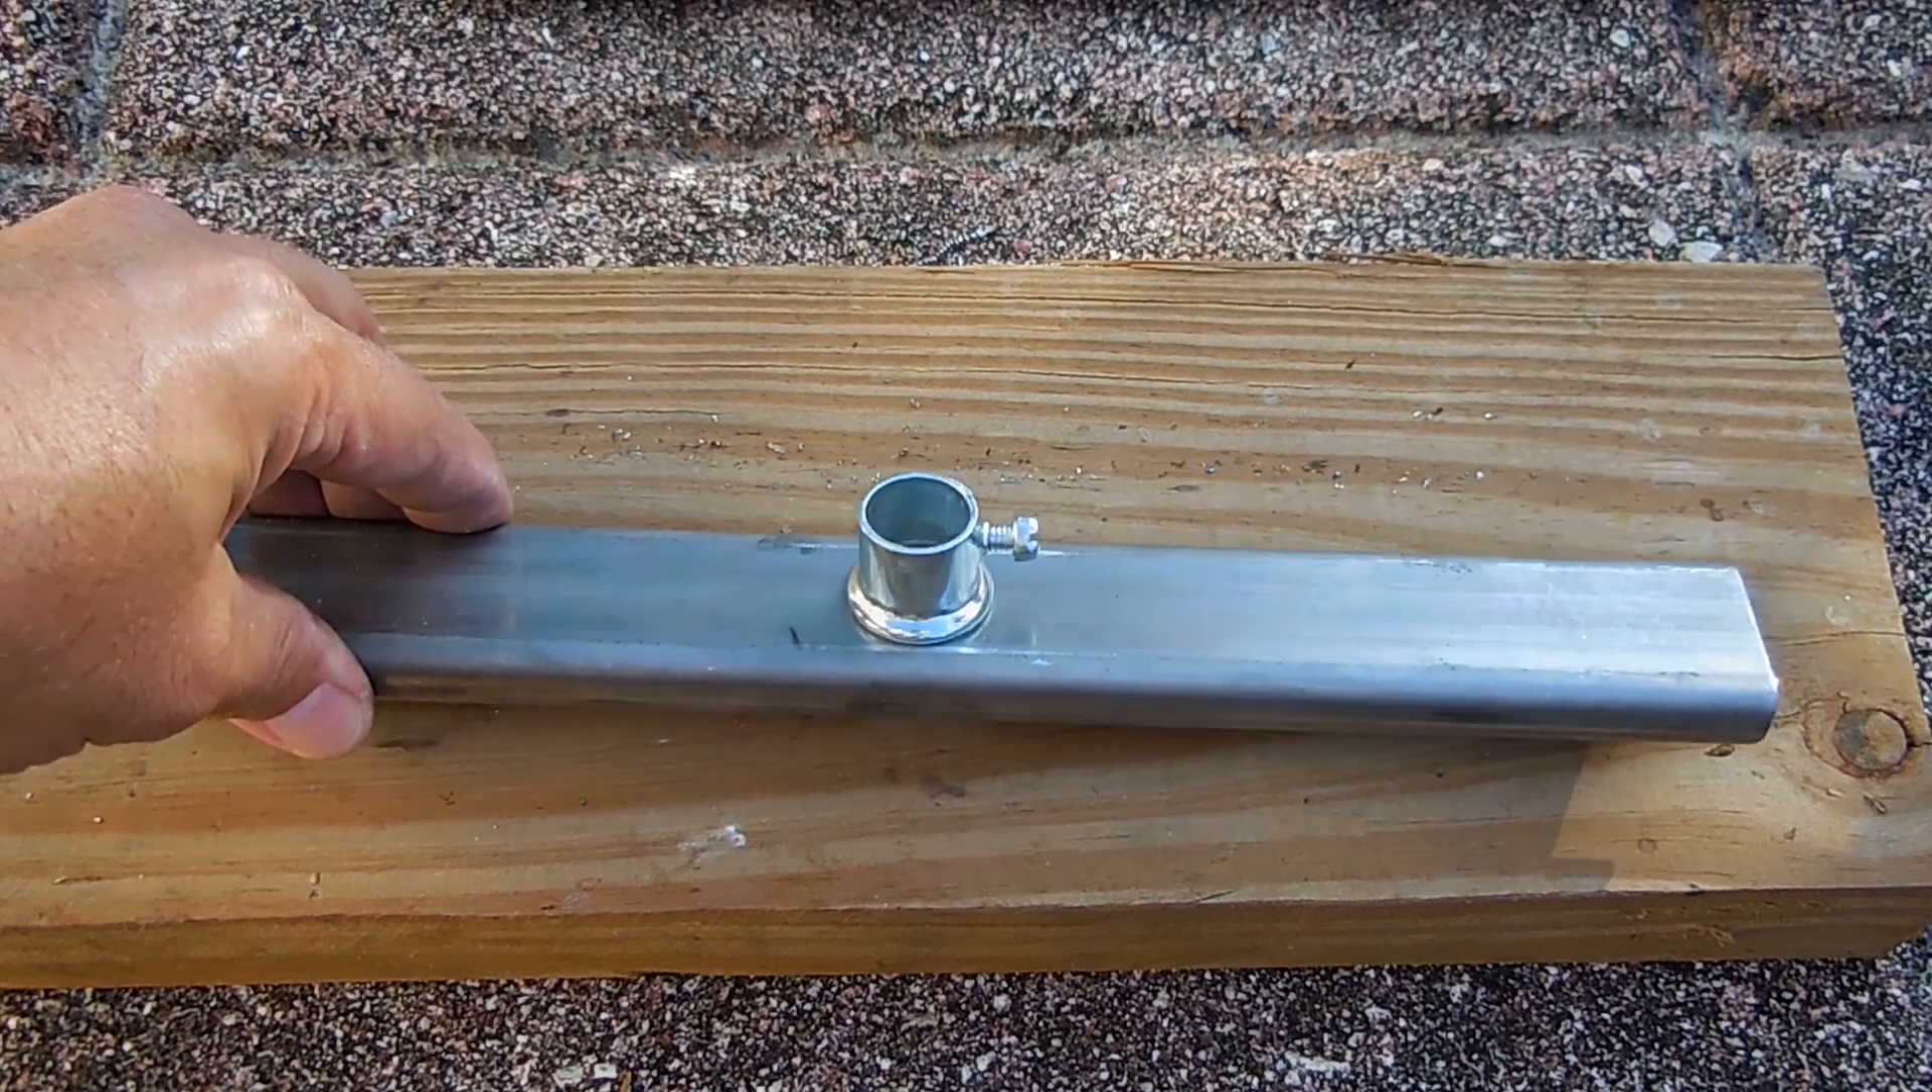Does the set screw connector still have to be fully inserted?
No.